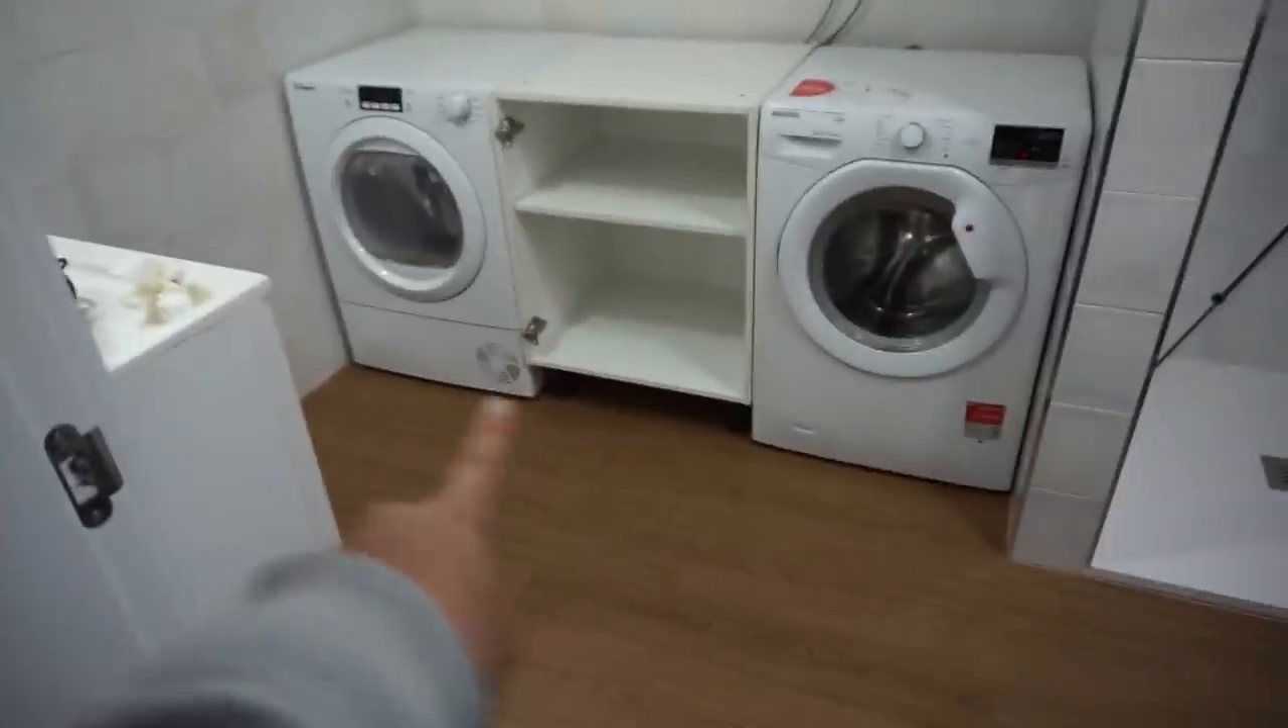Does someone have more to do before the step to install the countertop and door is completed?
Yes.